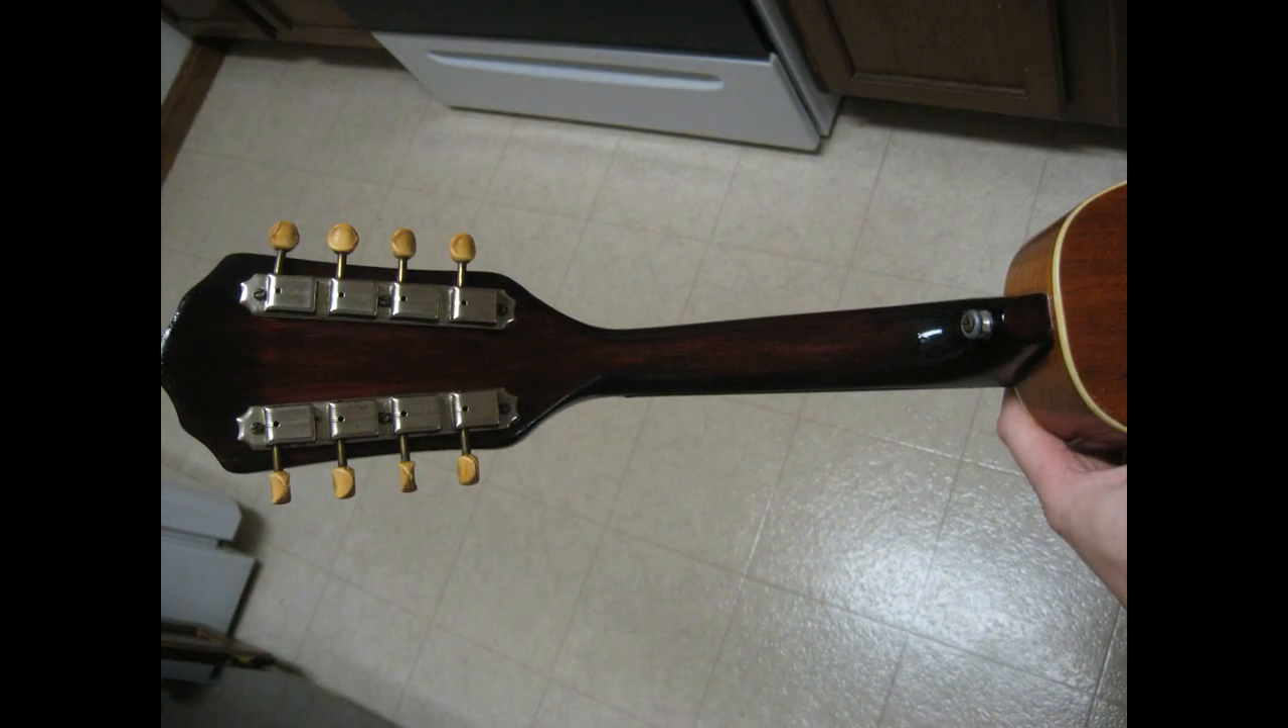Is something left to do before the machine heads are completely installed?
No.